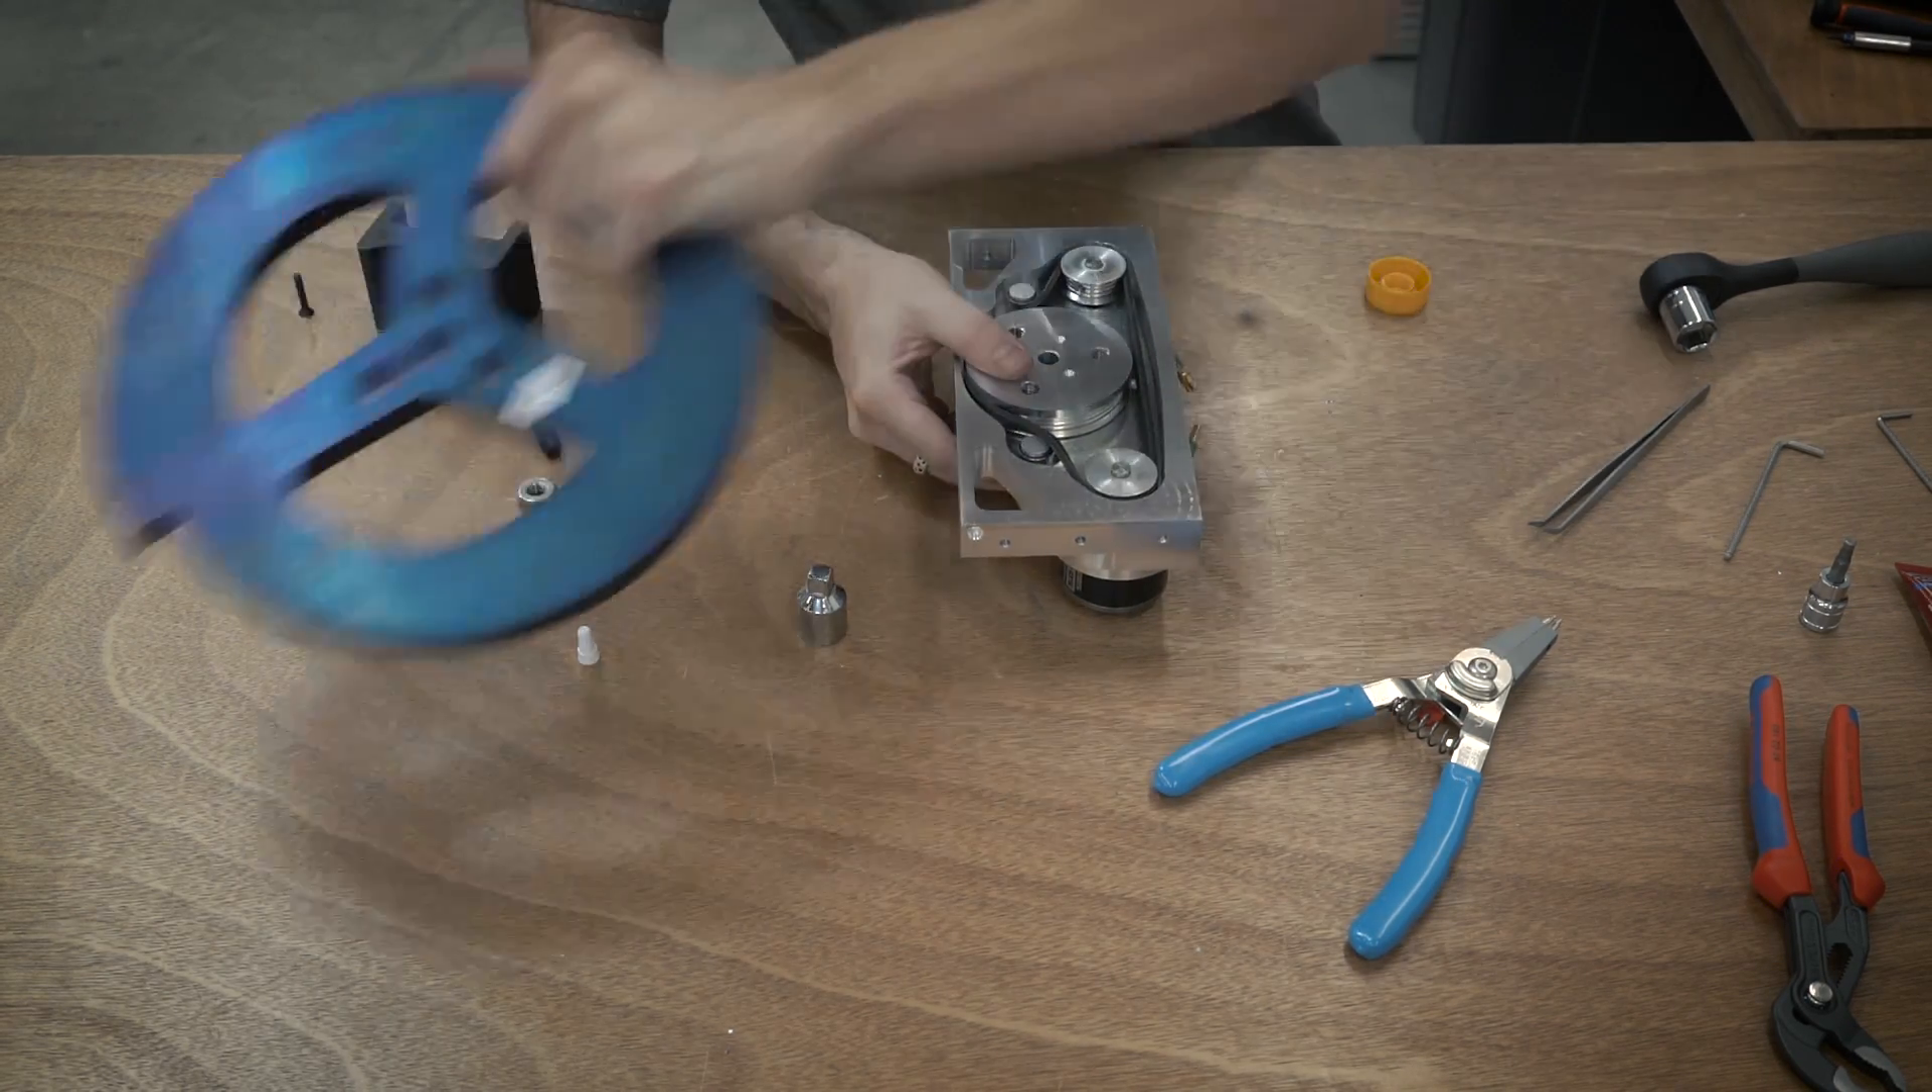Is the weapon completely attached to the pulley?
No.